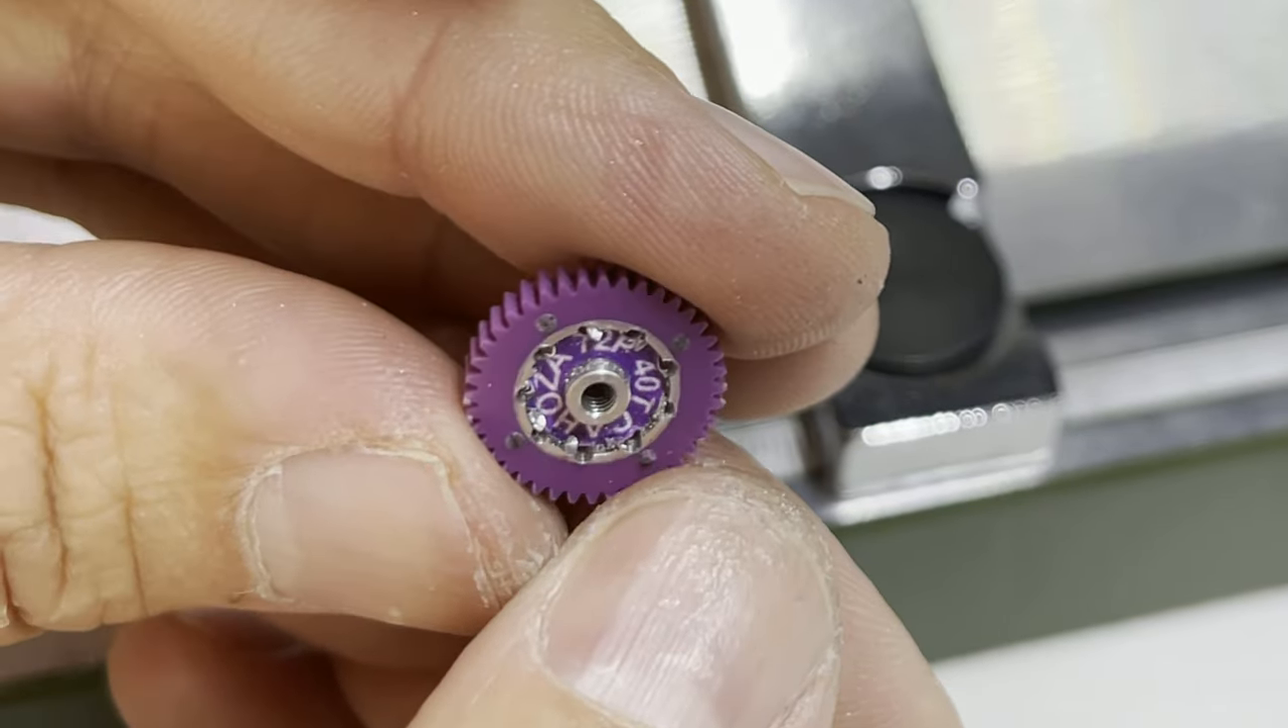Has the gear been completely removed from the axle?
Yes.